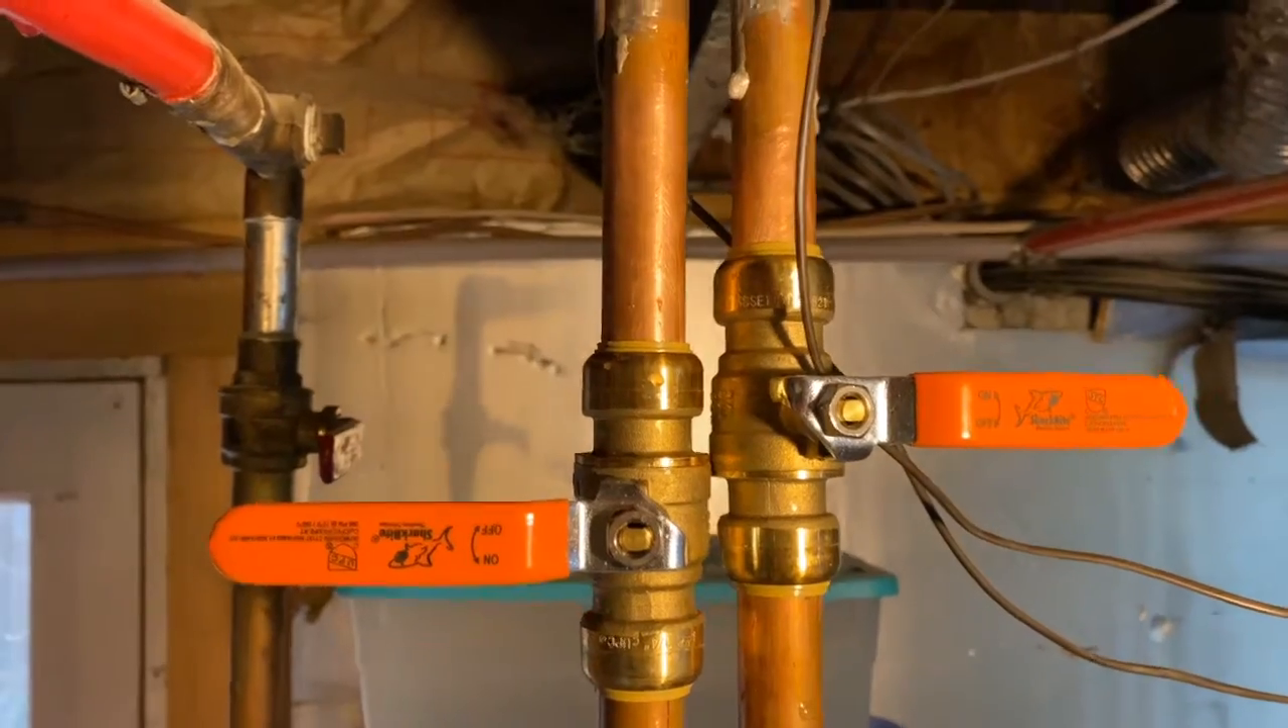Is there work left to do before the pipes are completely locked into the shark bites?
No.